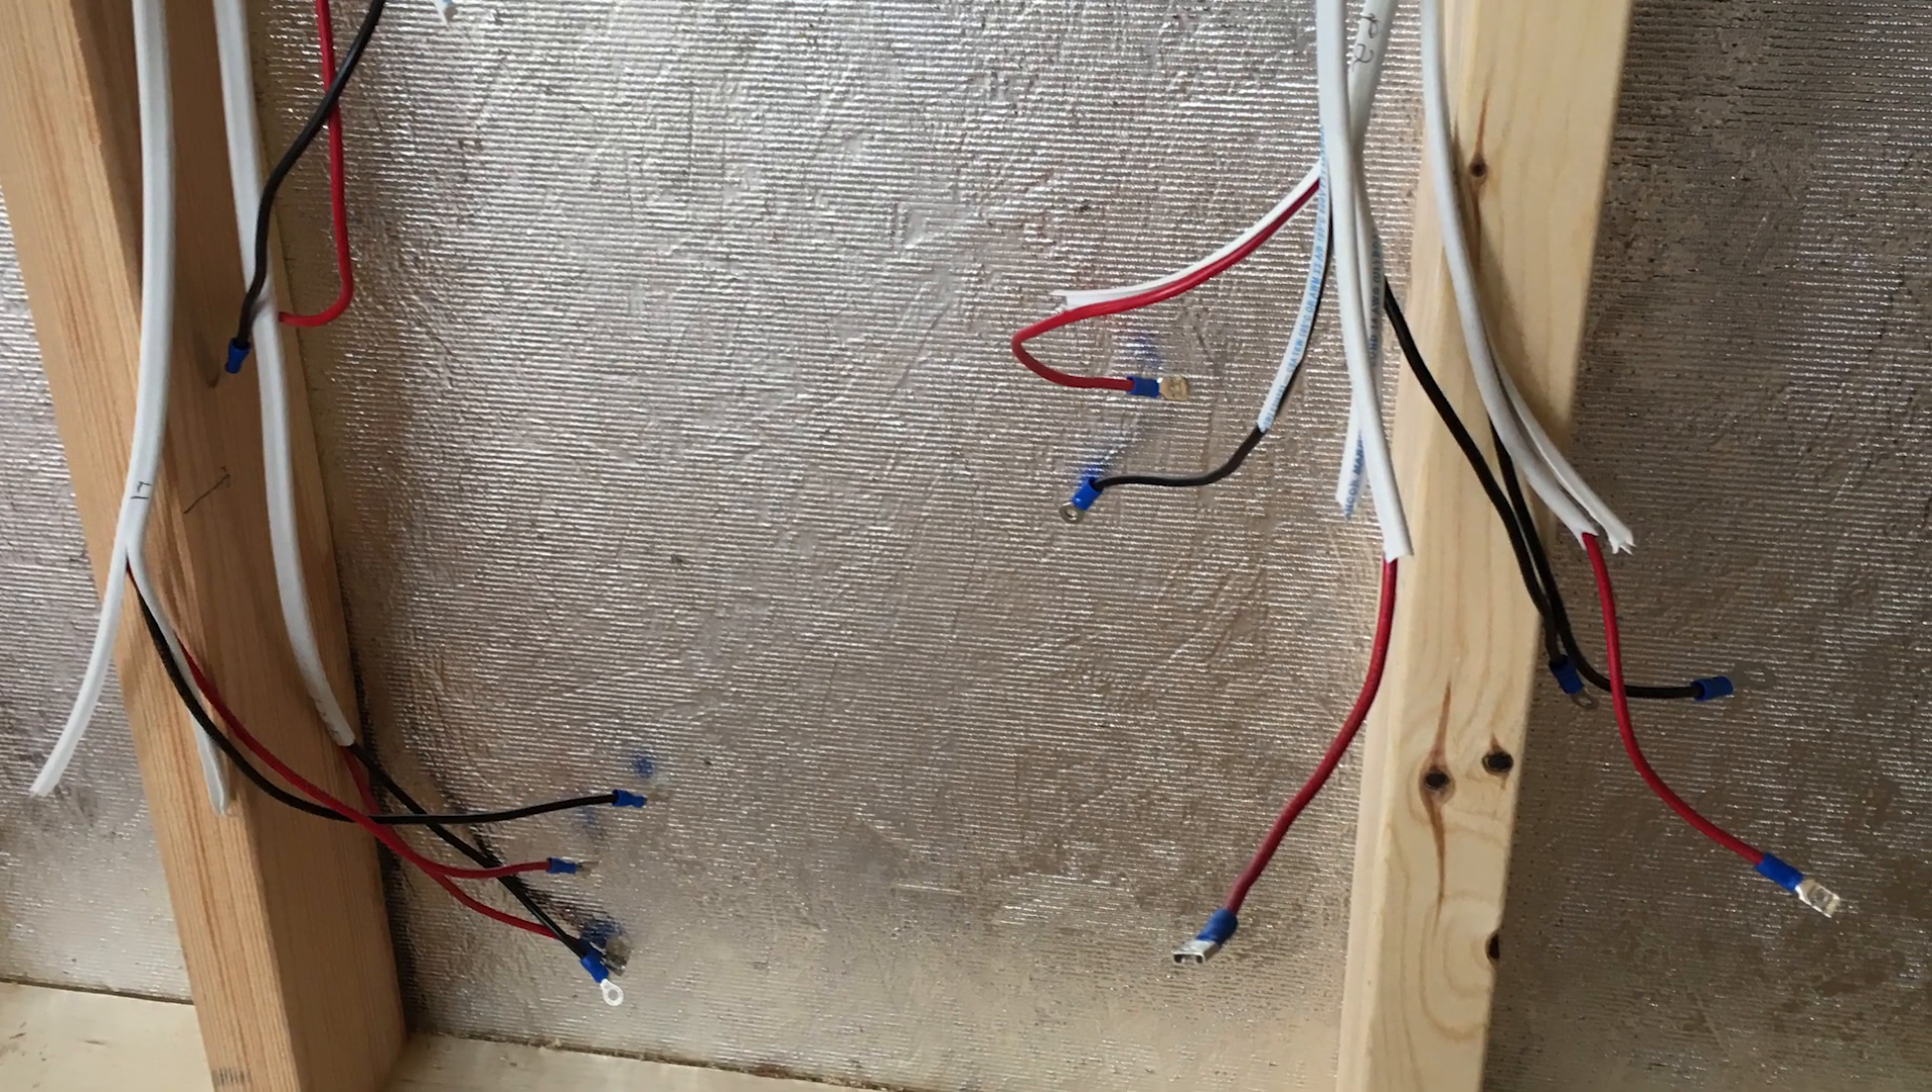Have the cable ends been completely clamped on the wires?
Yes.